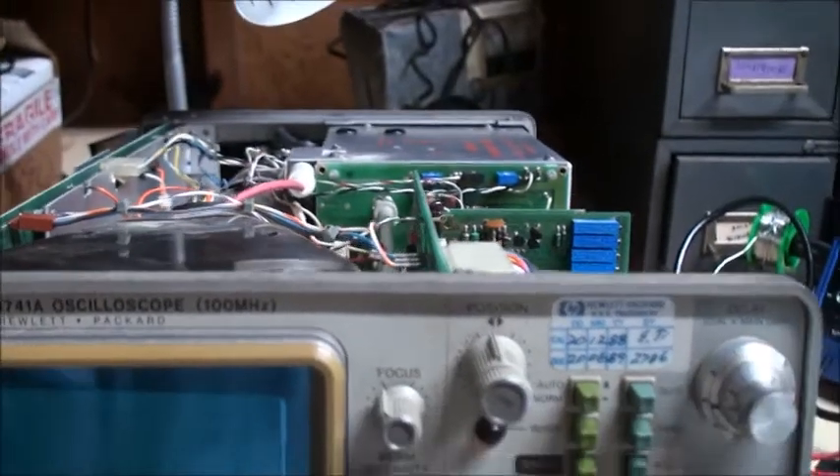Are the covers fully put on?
No.